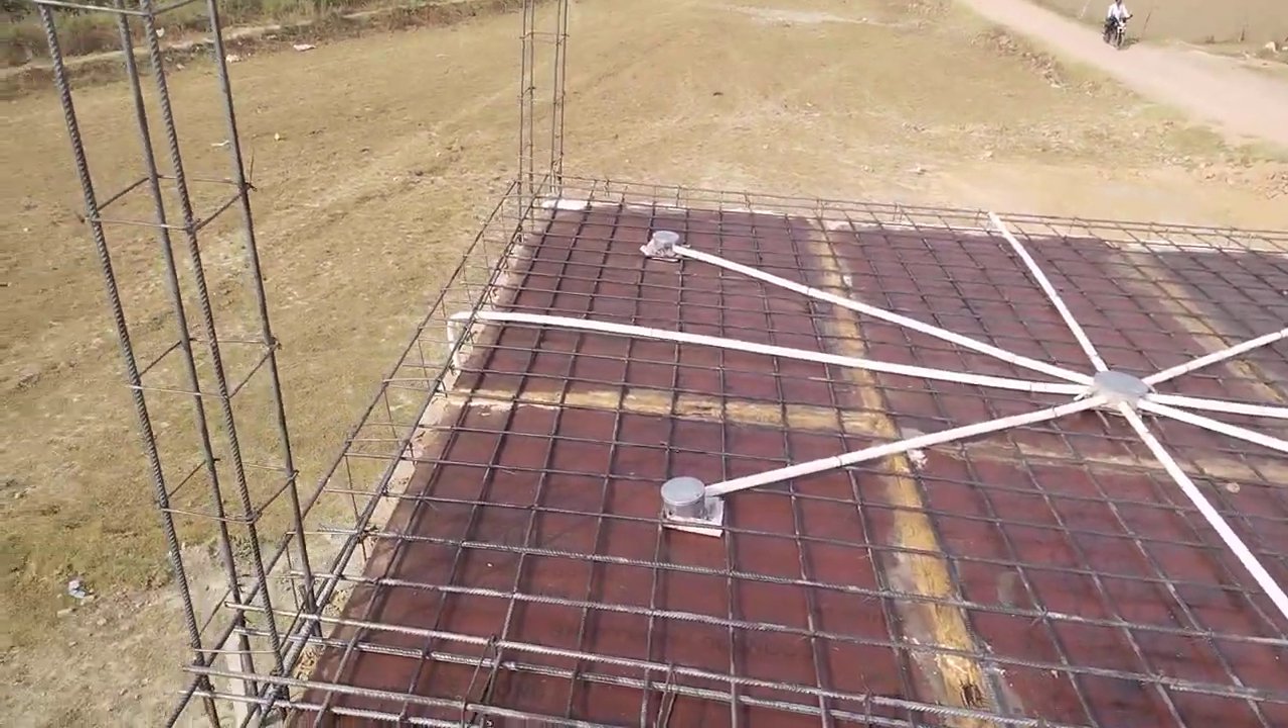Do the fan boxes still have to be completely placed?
No.